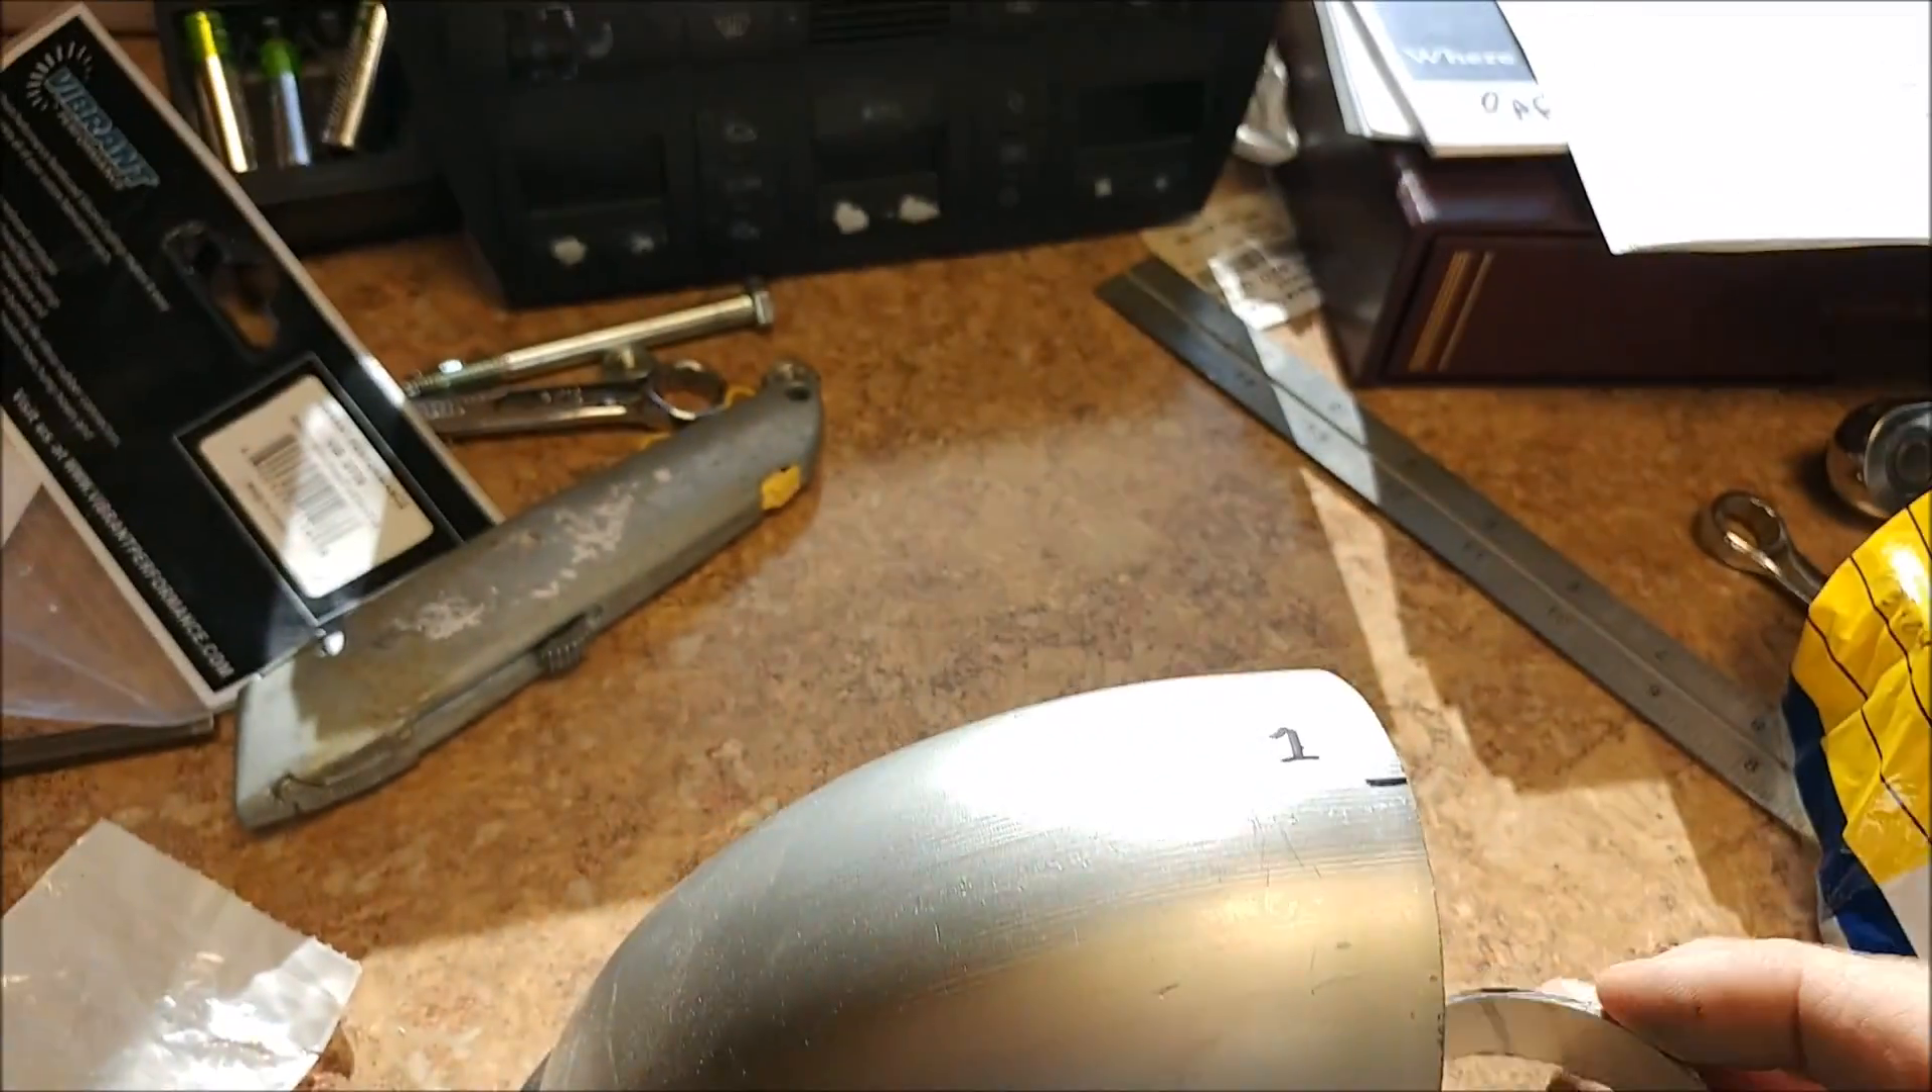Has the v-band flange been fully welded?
No.